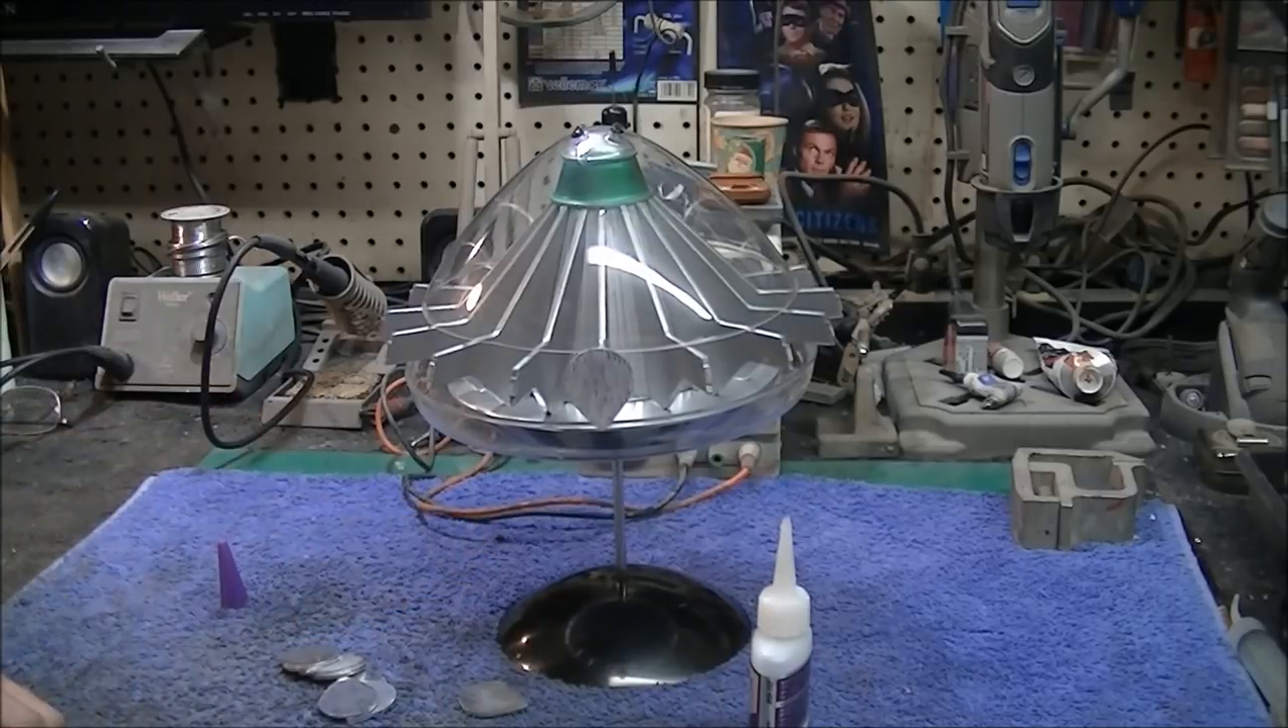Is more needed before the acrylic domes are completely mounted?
No.